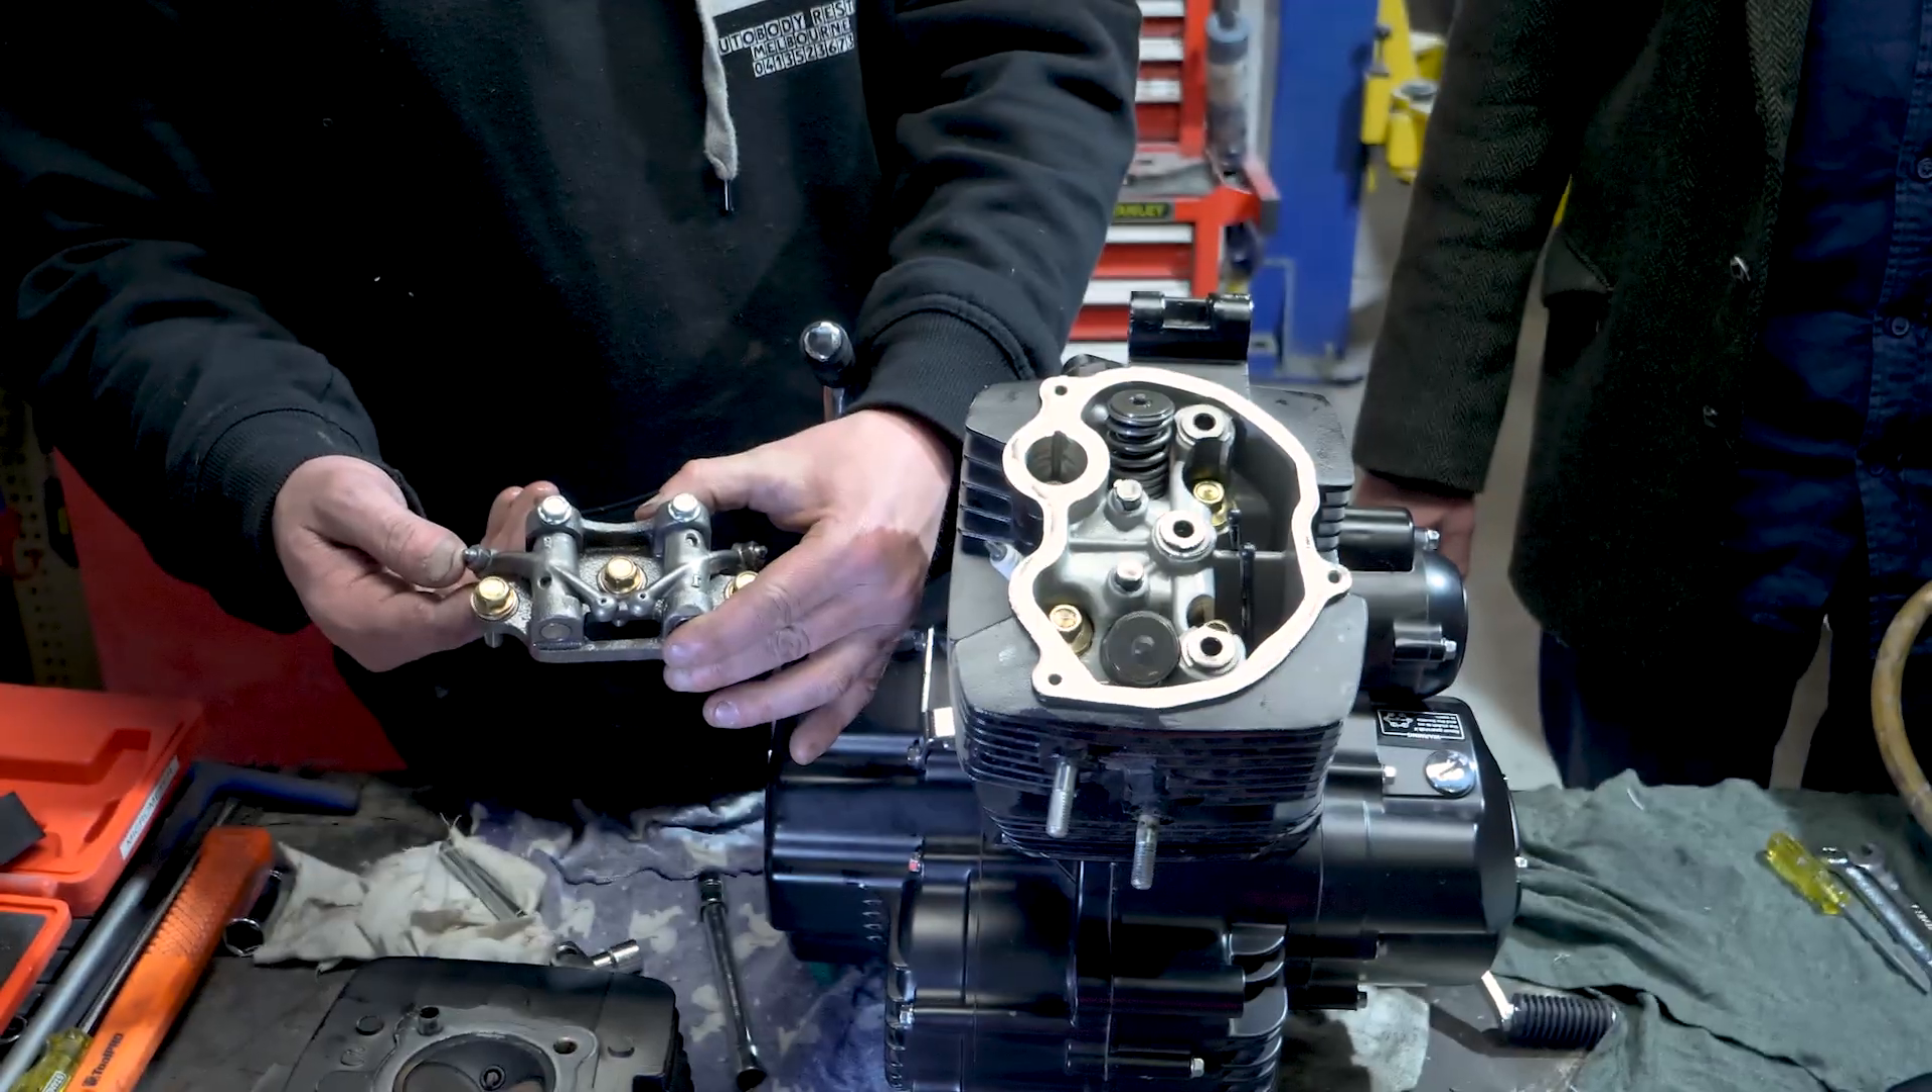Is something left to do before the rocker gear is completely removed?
No.